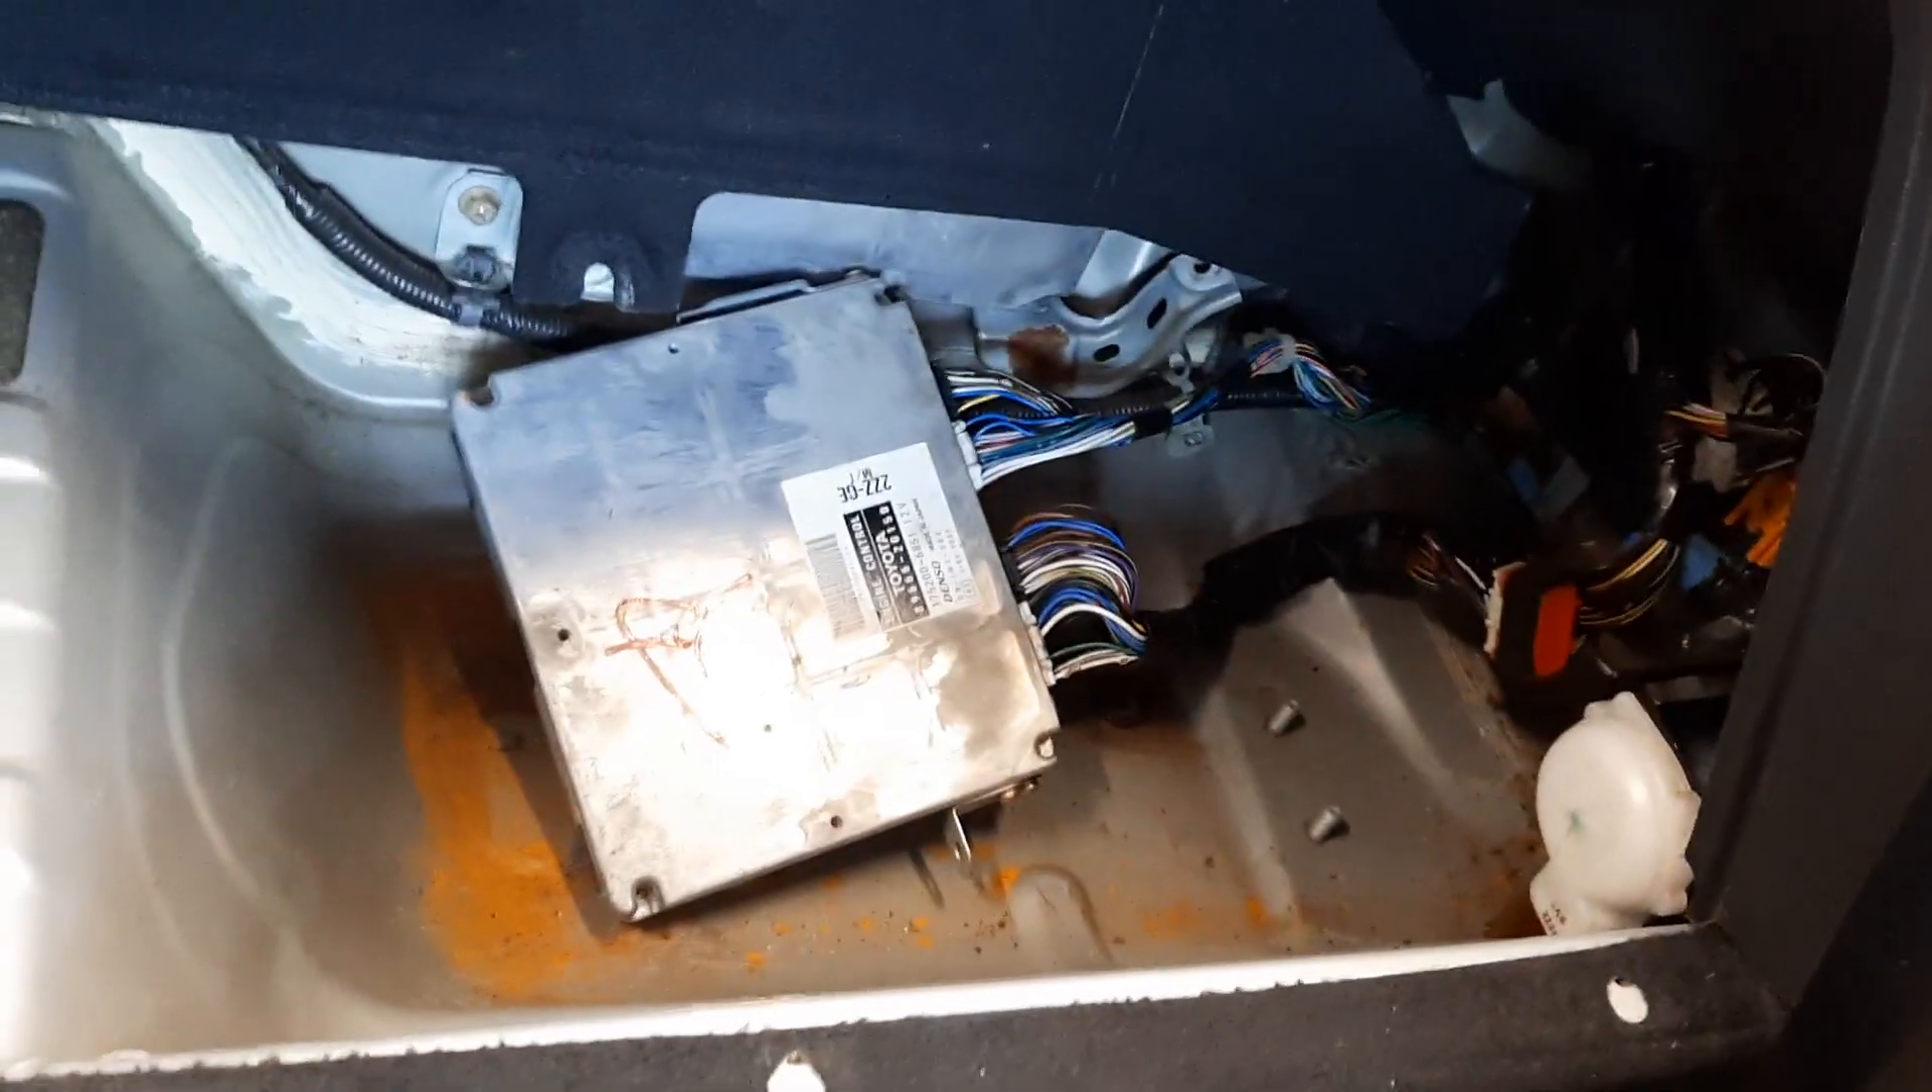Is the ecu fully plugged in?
Yes.